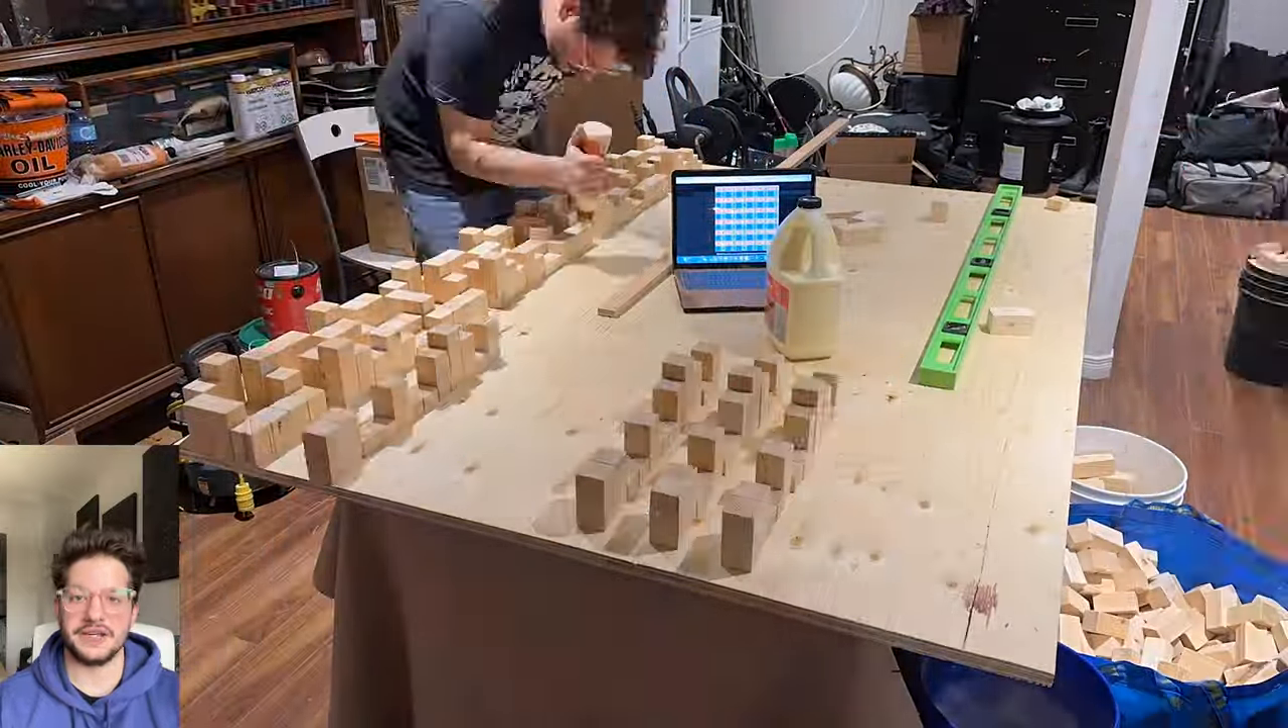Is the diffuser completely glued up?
No.